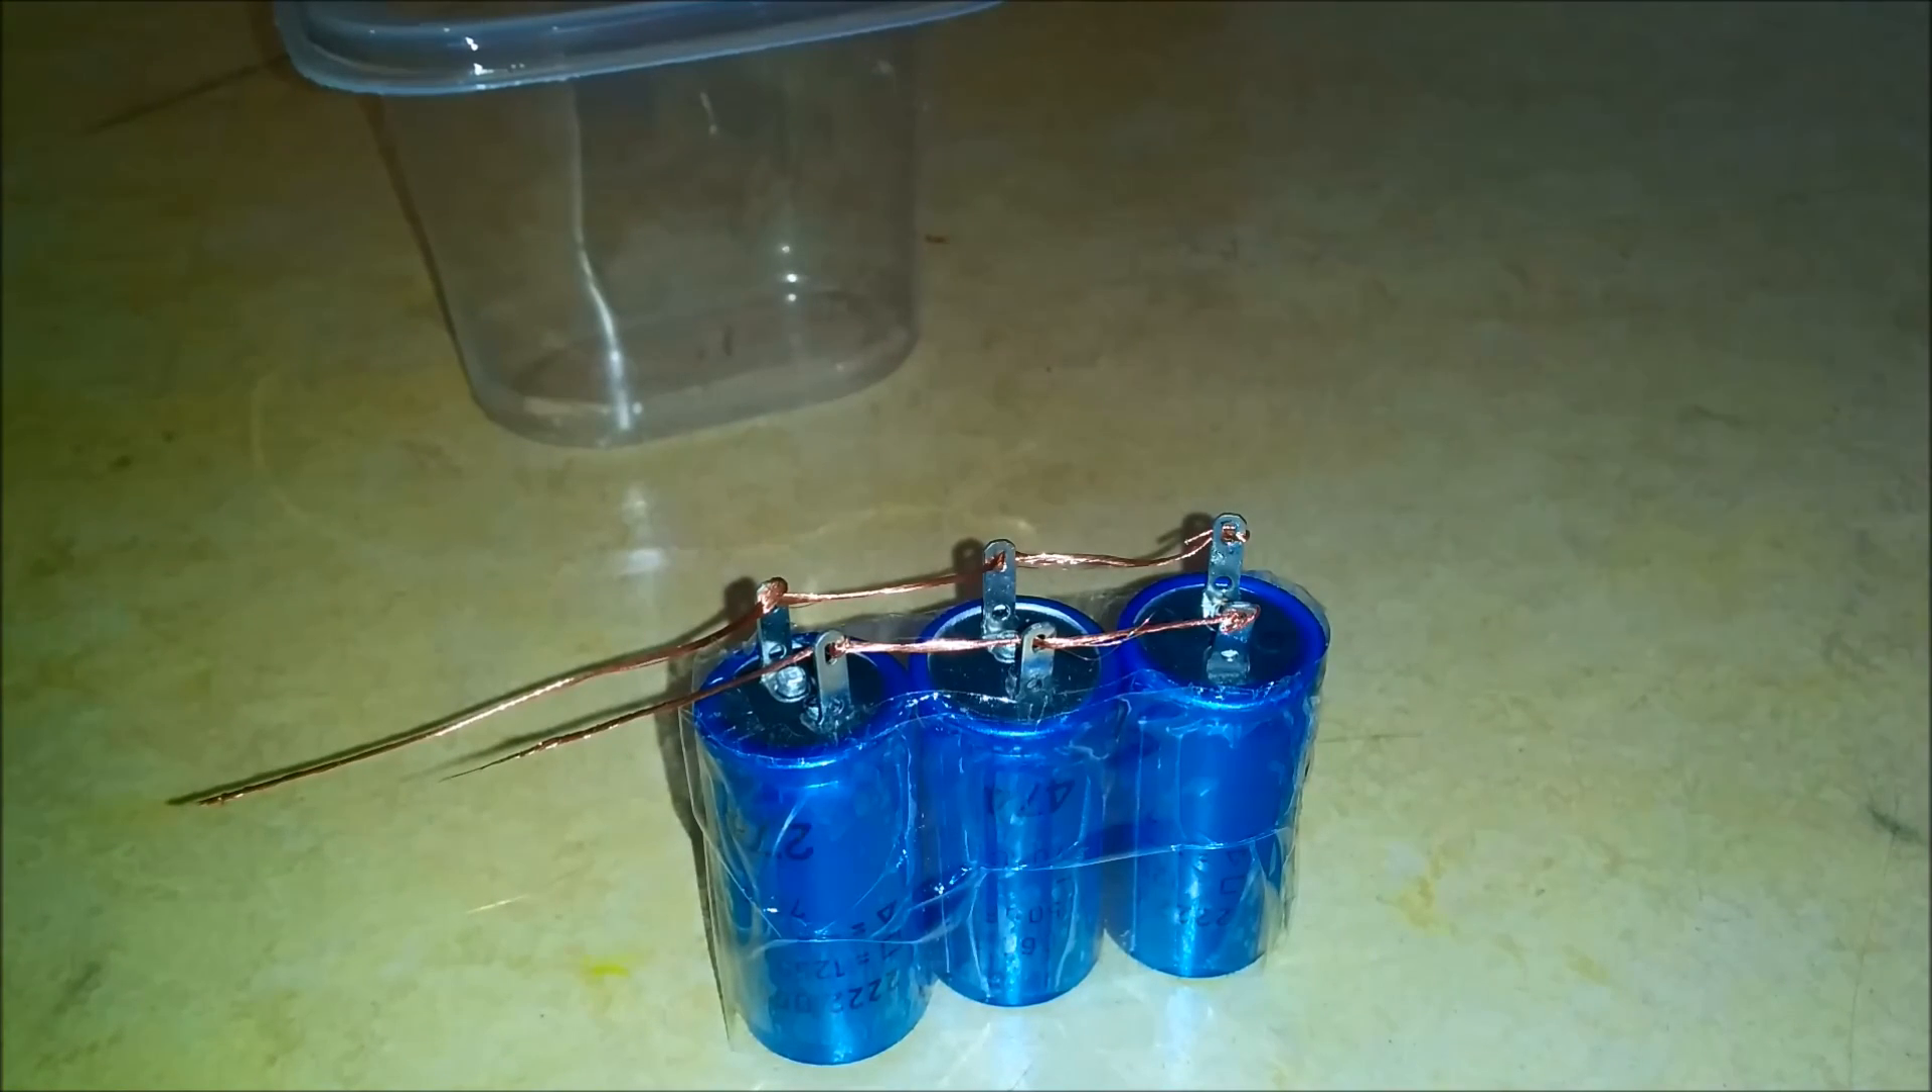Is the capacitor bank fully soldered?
No.